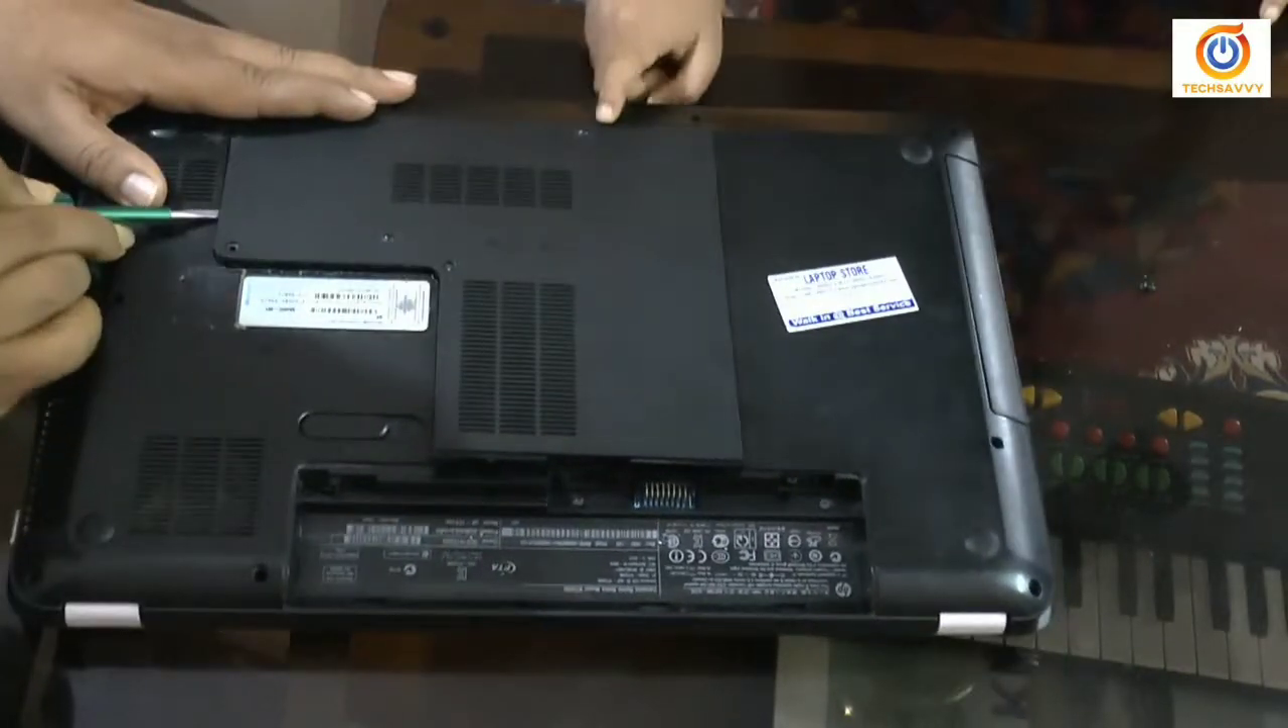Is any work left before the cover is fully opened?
Yes.